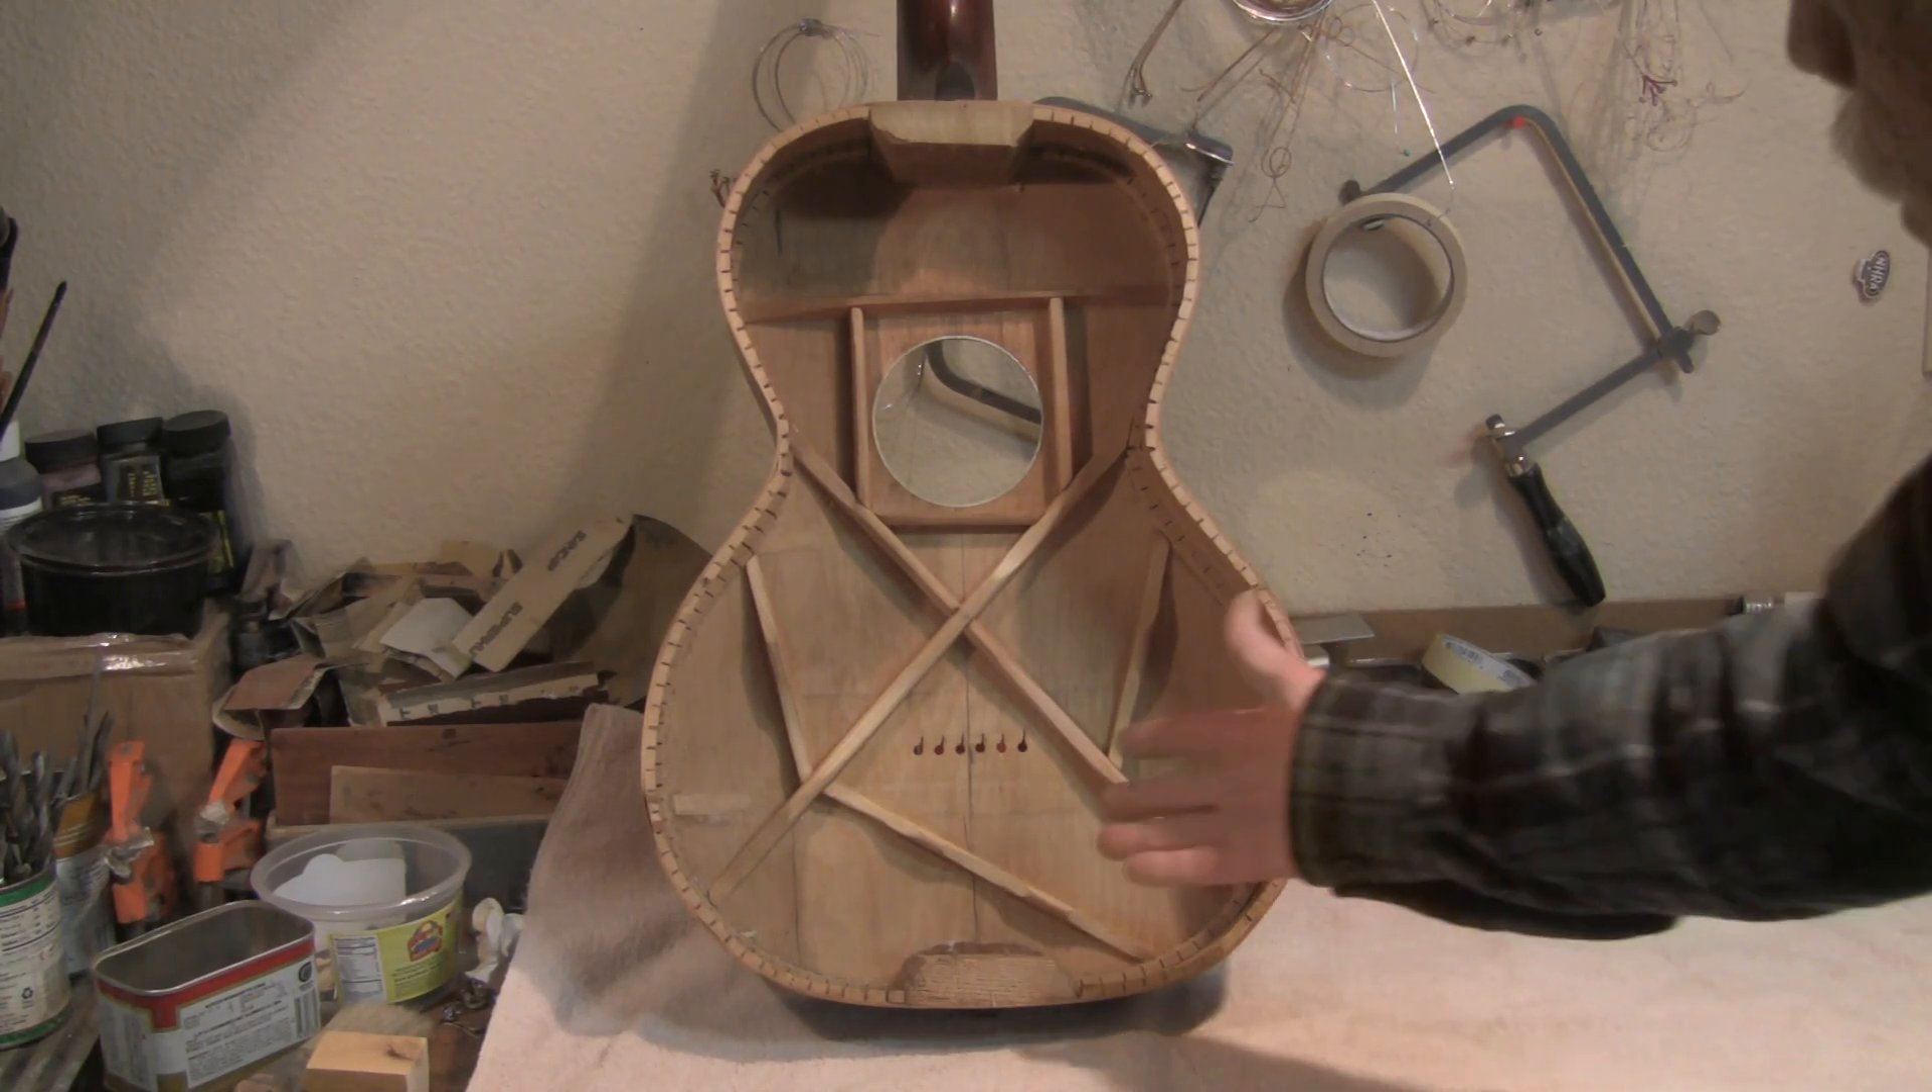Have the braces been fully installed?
Yes.